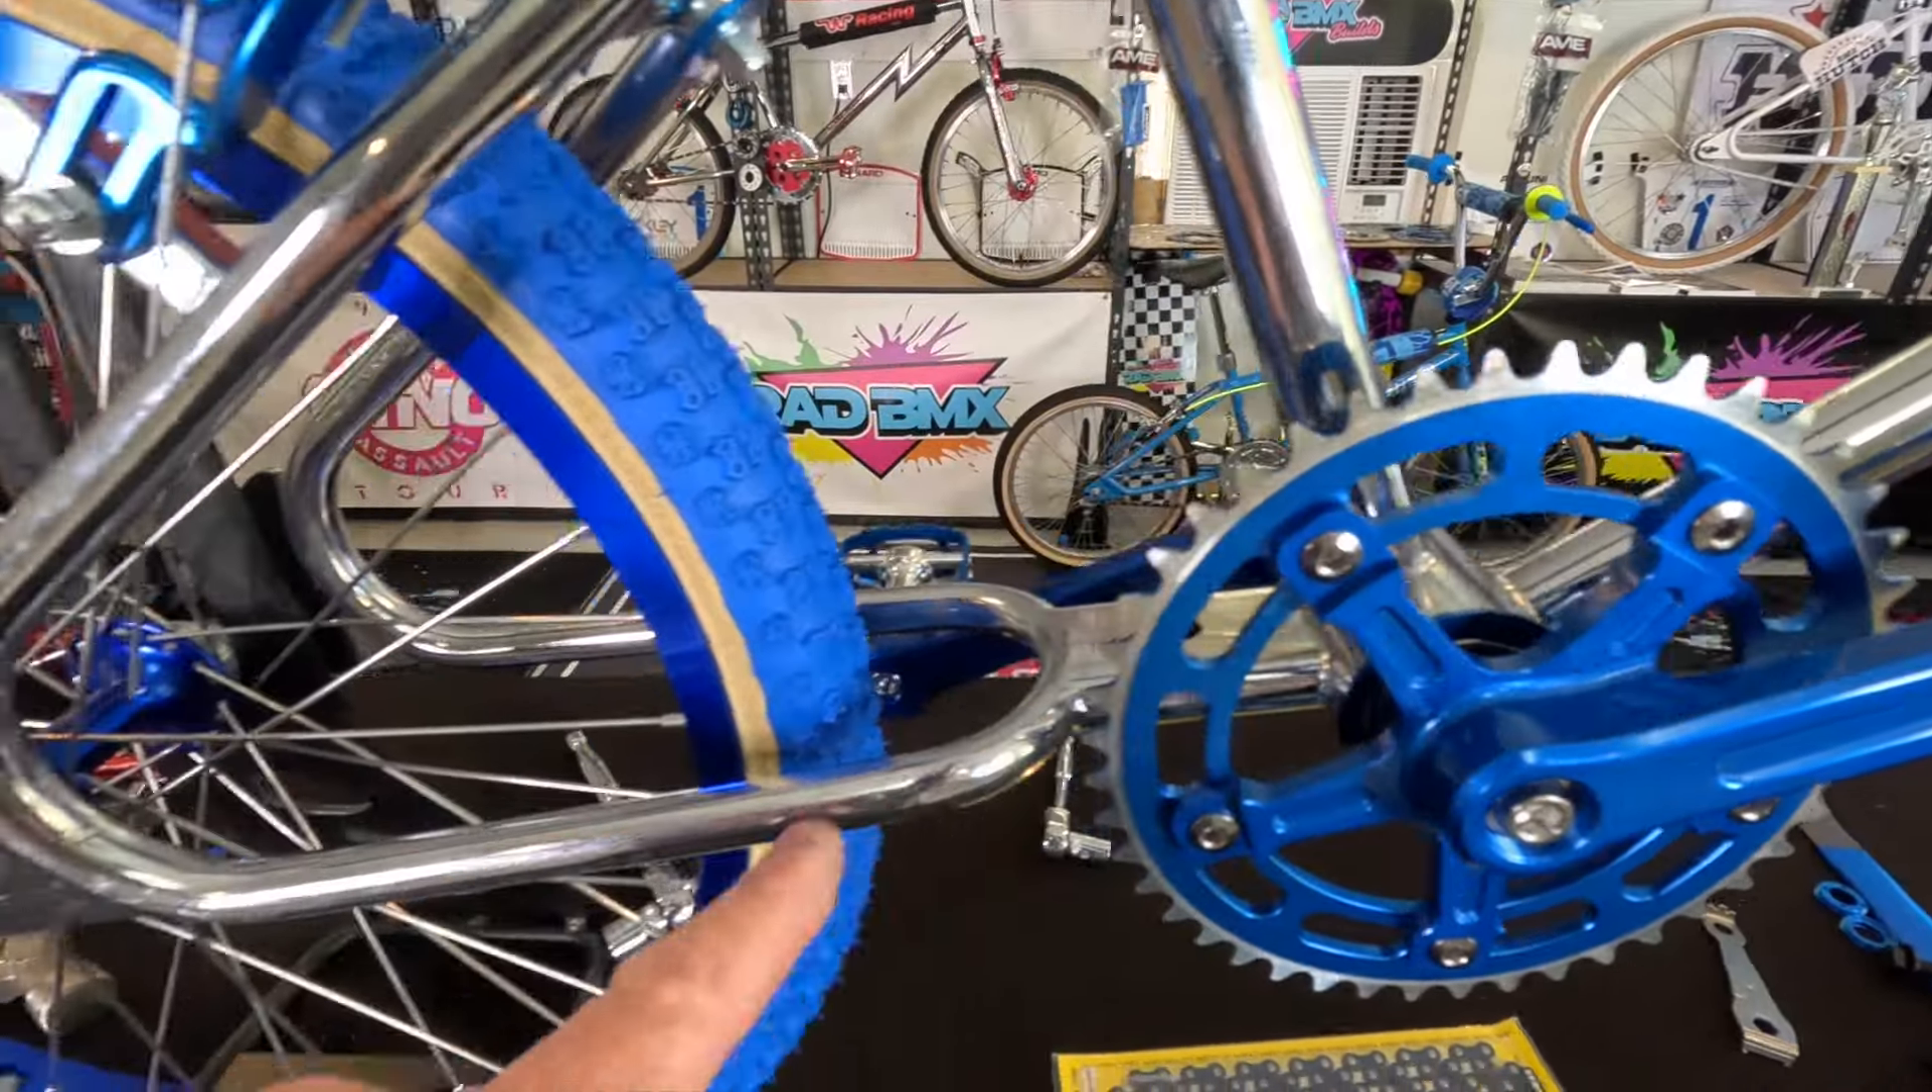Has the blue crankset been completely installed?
Yes.